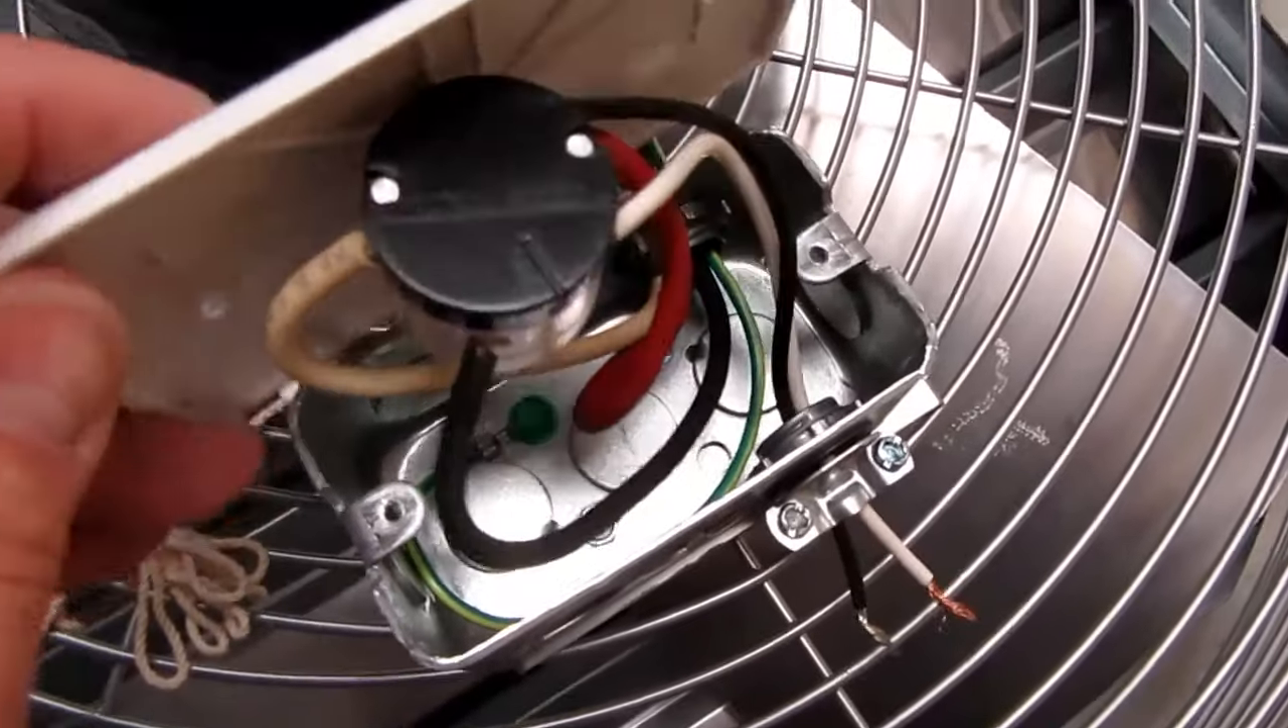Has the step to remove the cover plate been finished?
Yes.